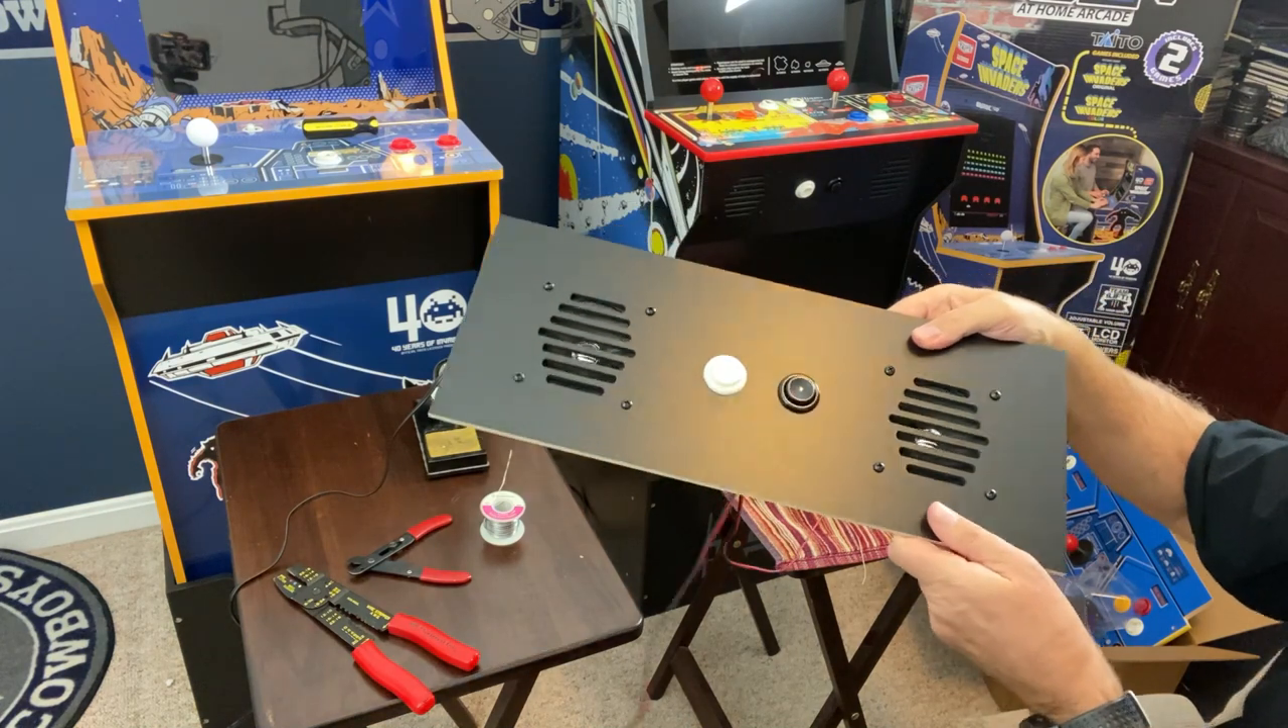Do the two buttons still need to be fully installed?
No.